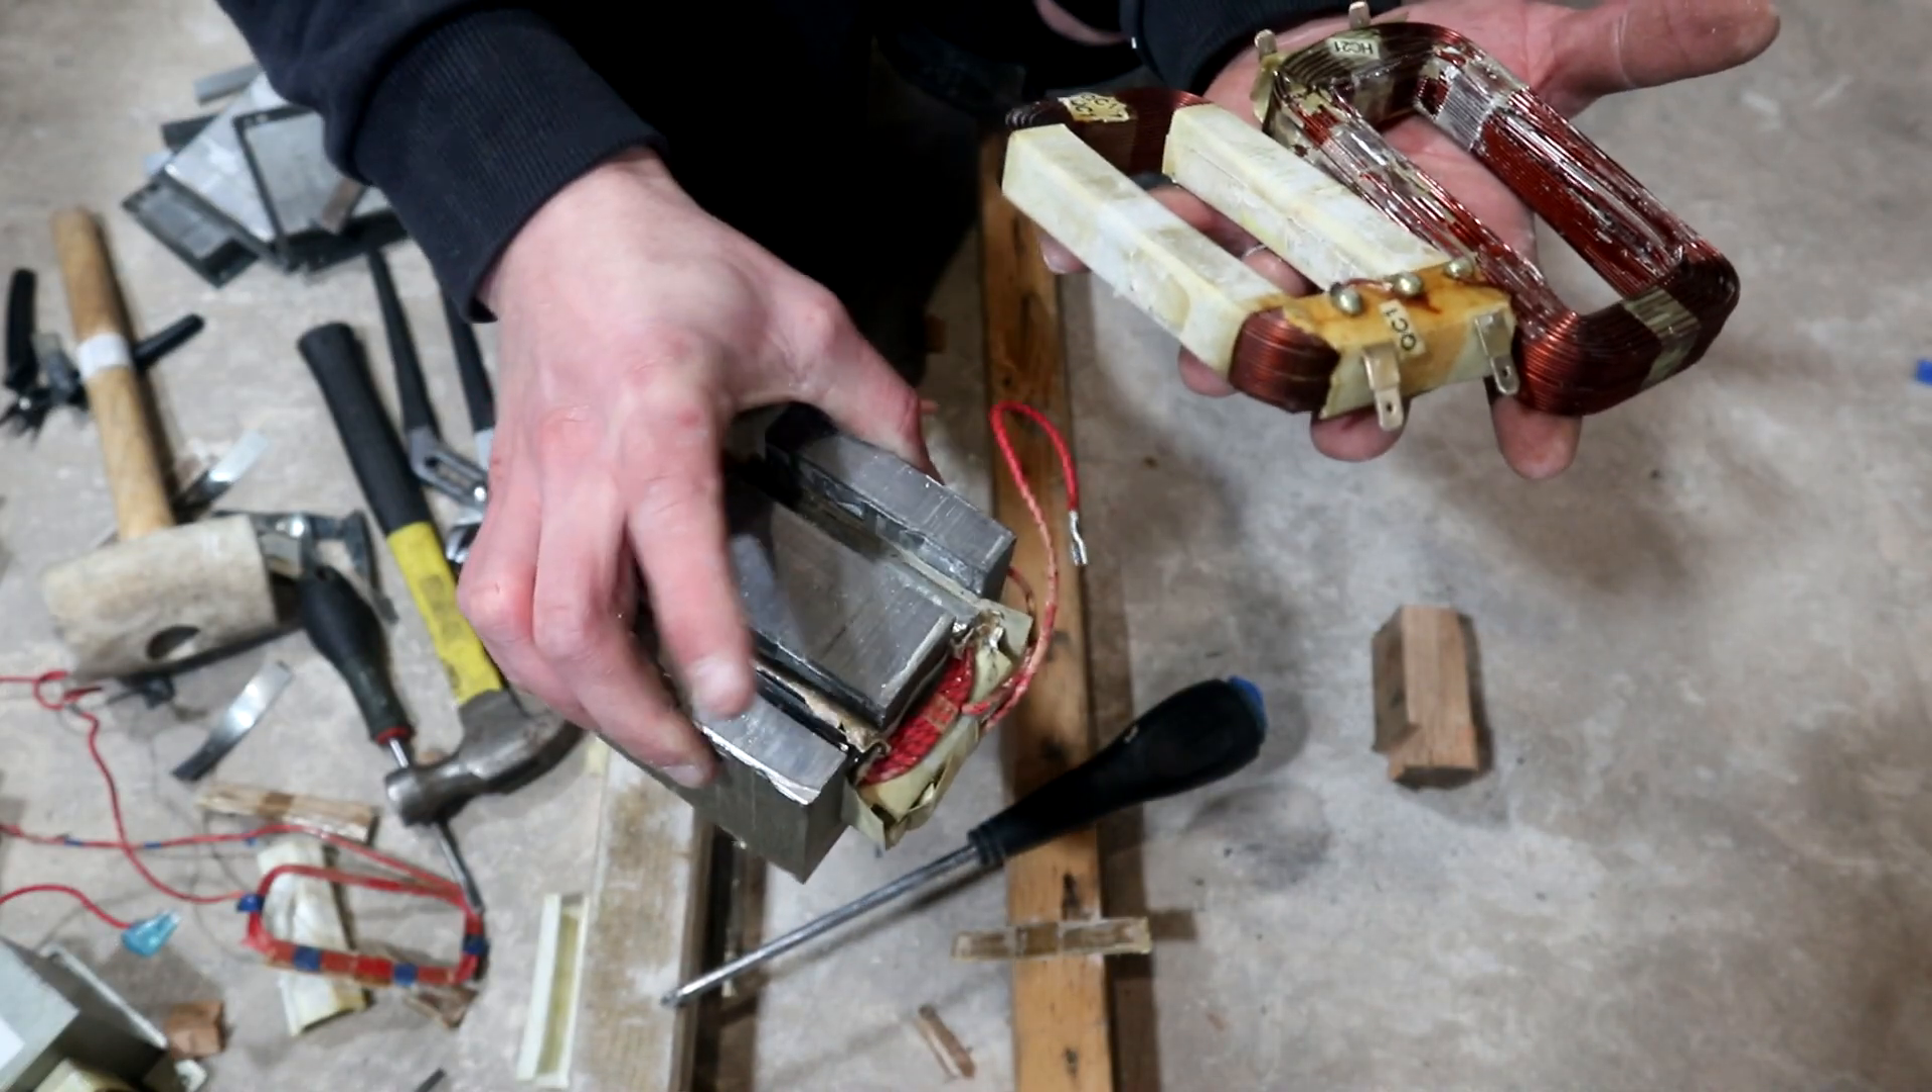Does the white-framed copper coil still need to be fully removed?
No.